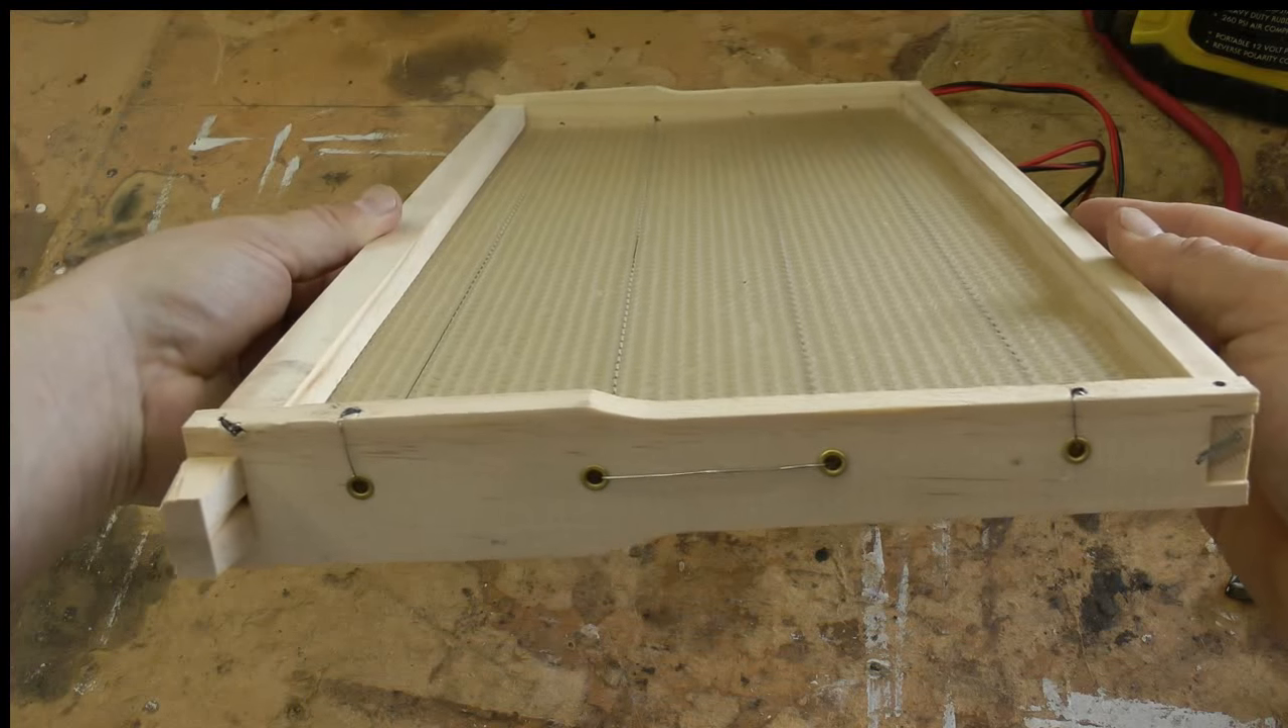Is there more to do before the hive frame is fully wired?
No.